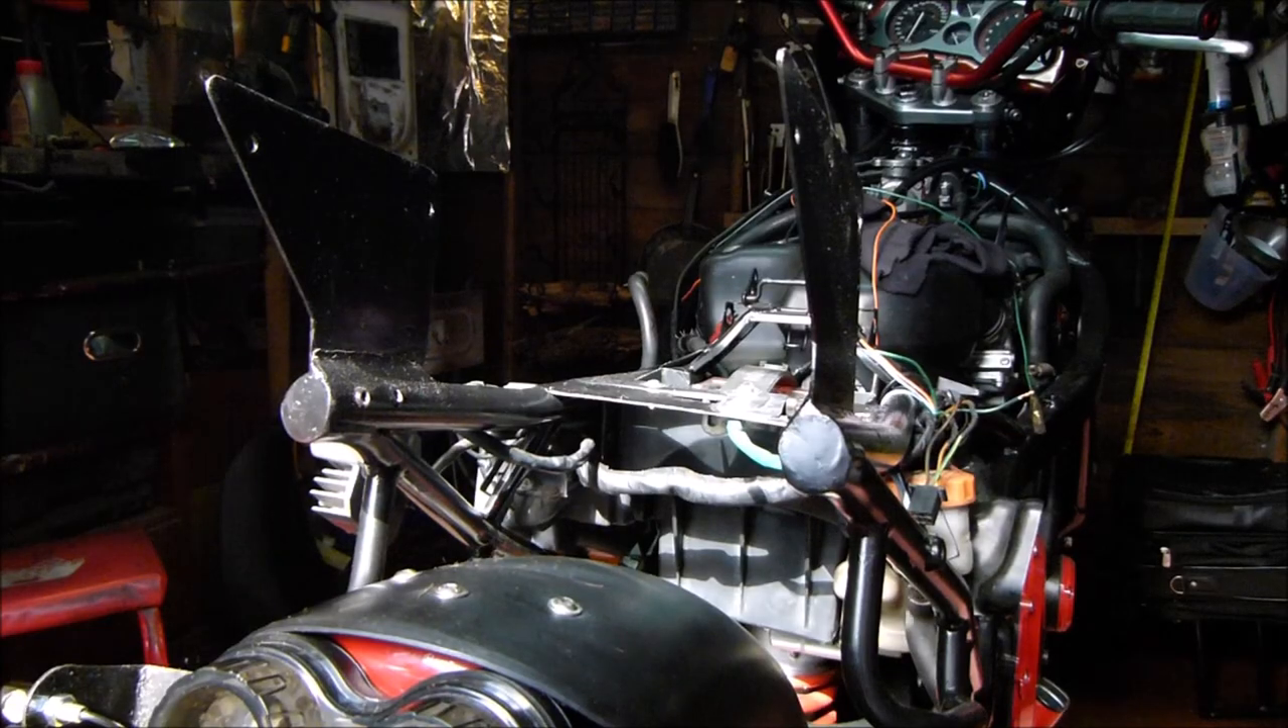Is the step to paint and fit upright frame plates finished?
Yes.